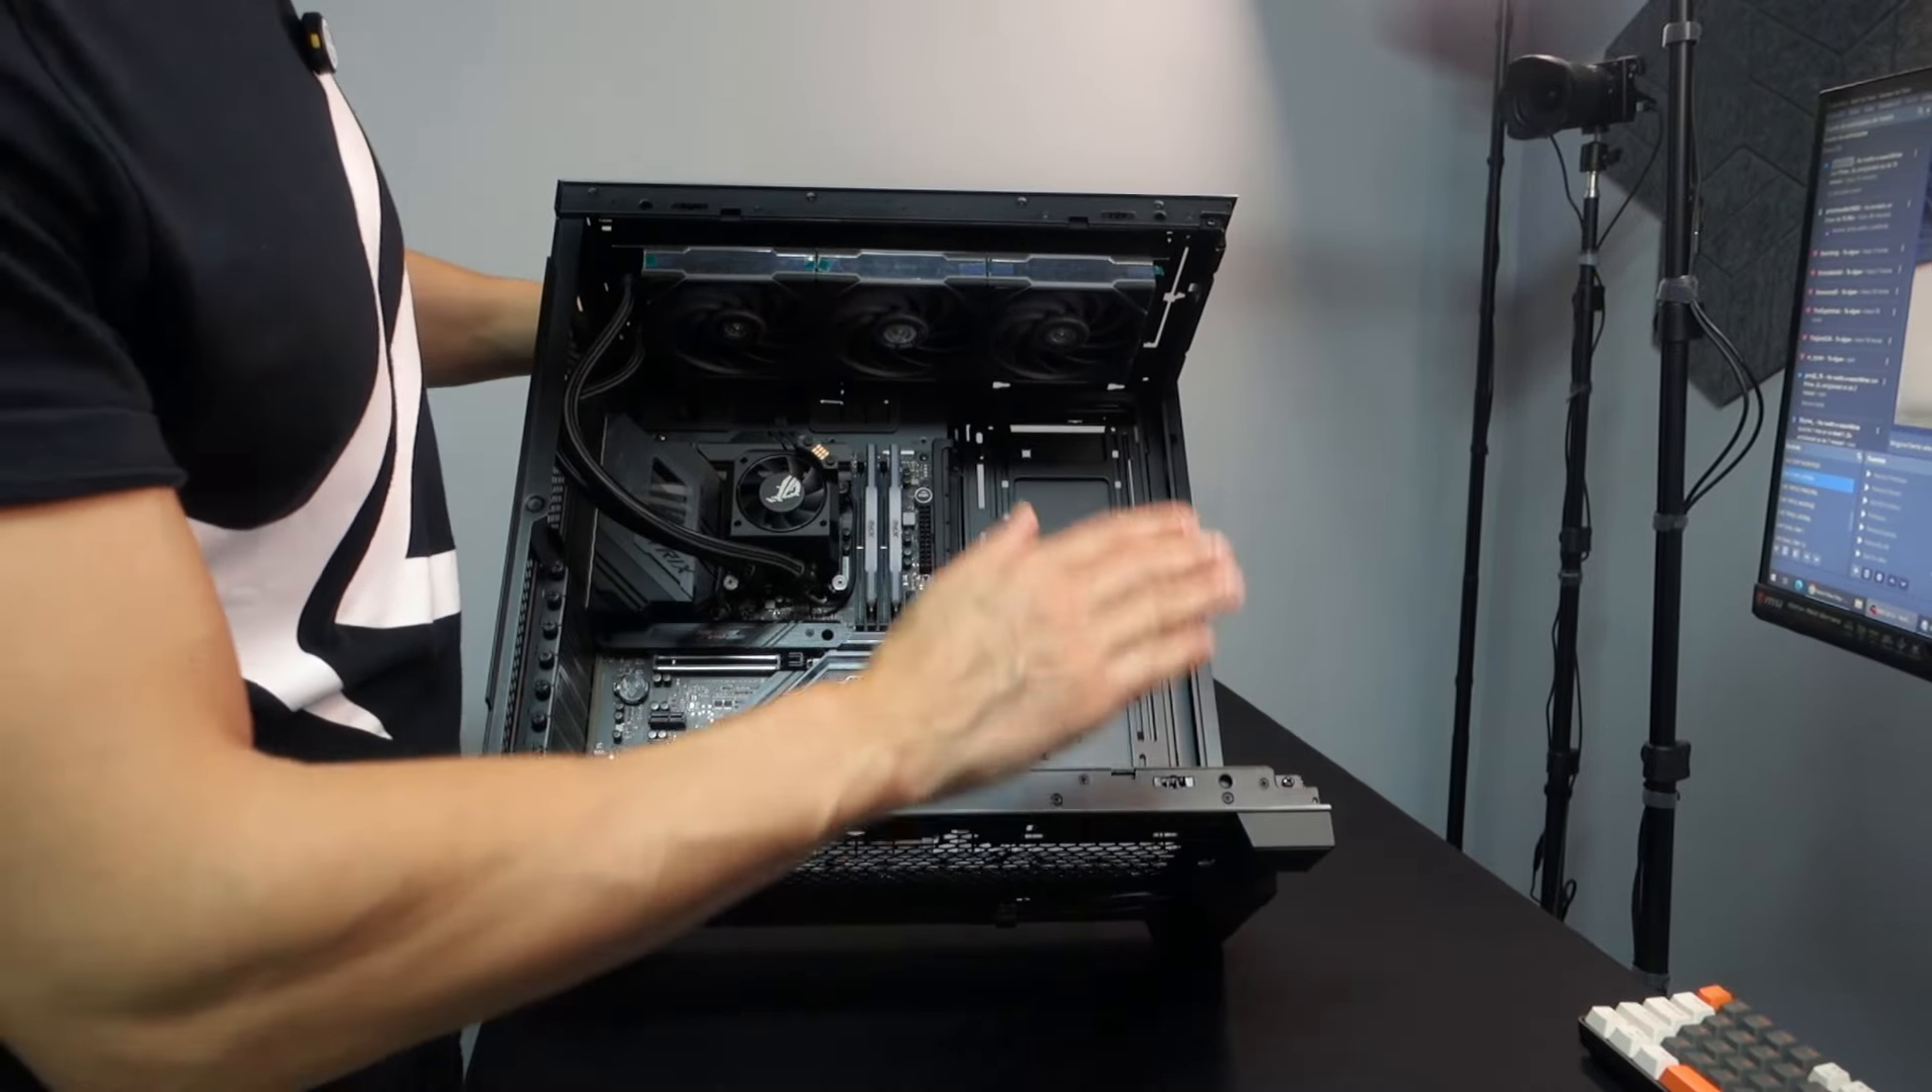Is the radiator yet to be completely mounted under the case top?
No.